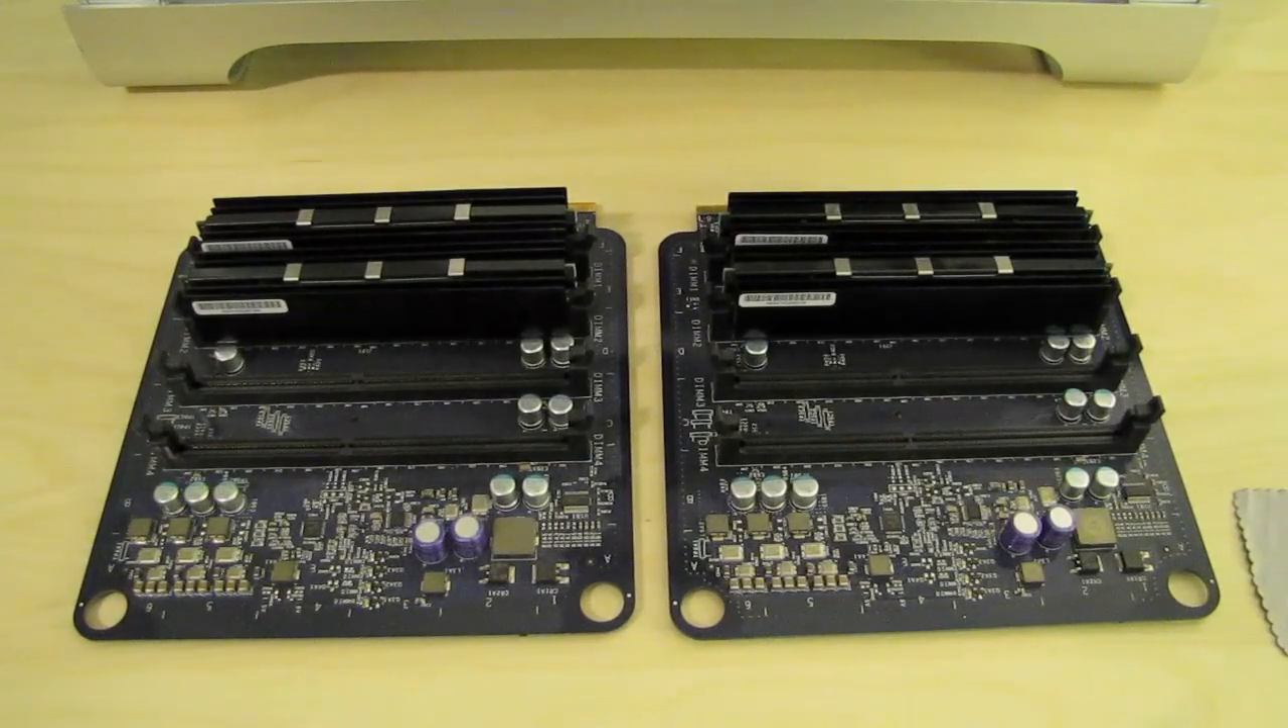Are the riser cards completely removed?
Yes.